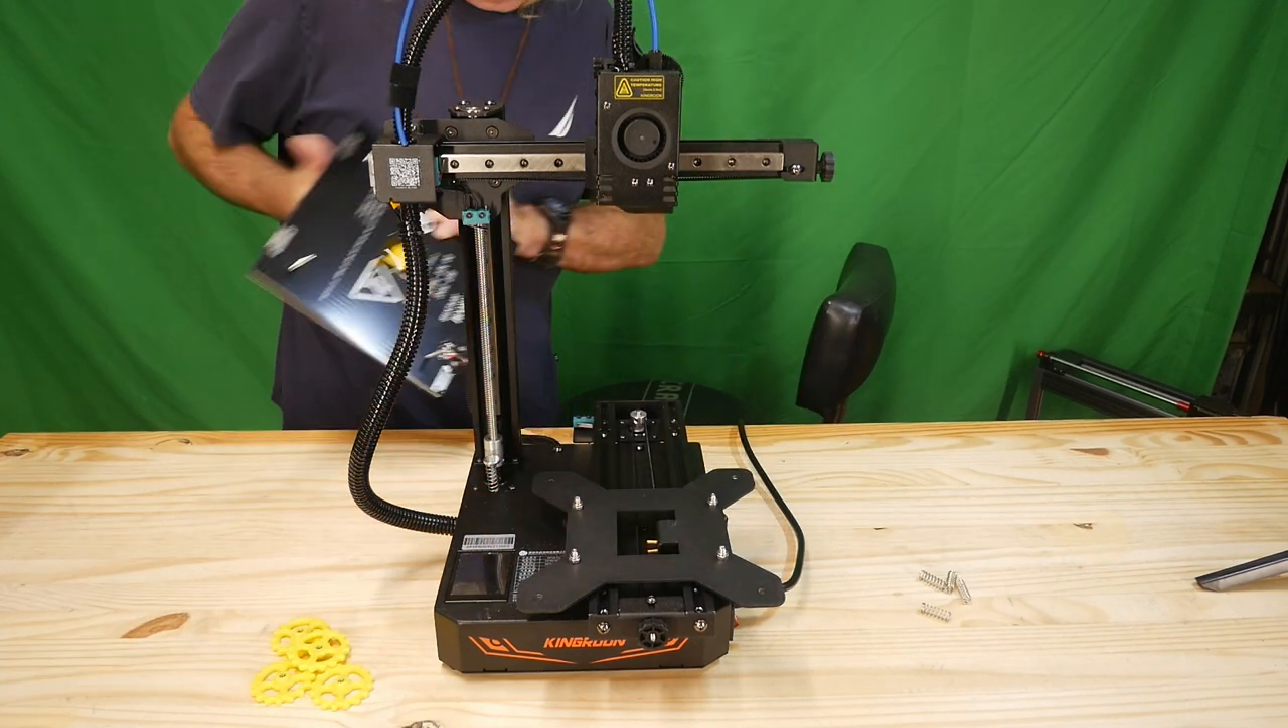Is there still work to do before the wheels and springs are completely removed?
No.